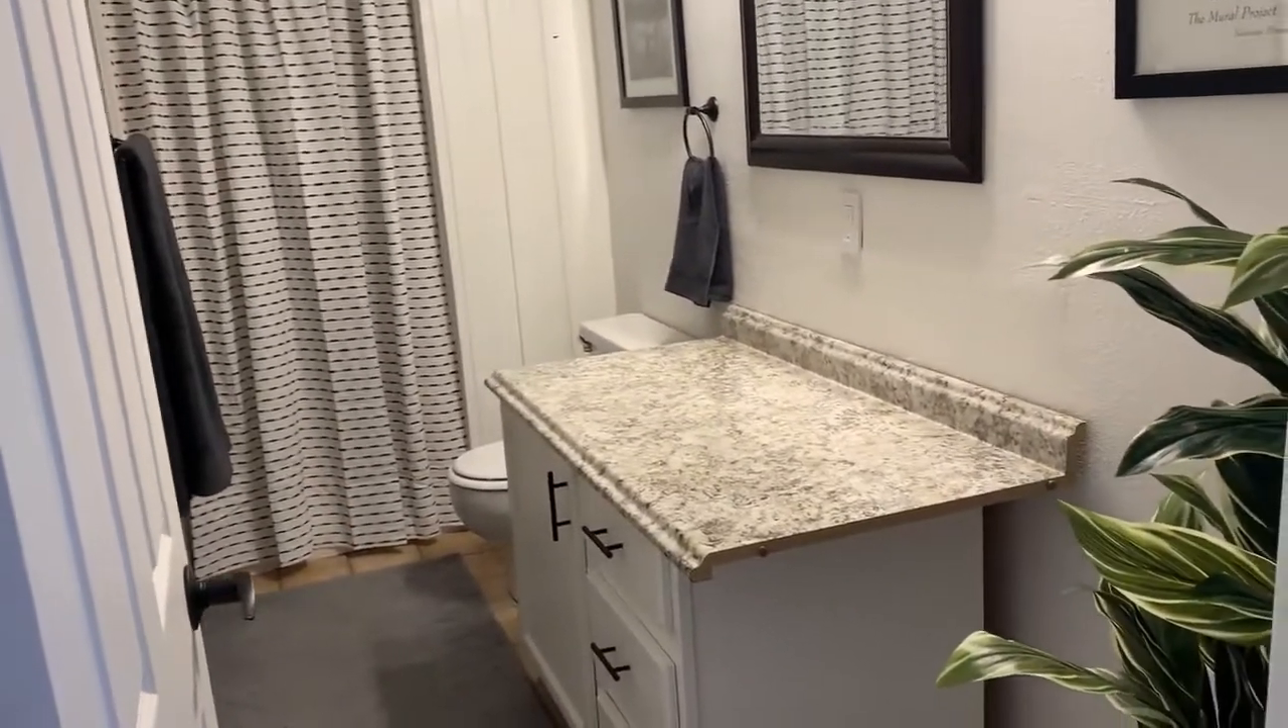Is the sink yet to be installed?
Yes.